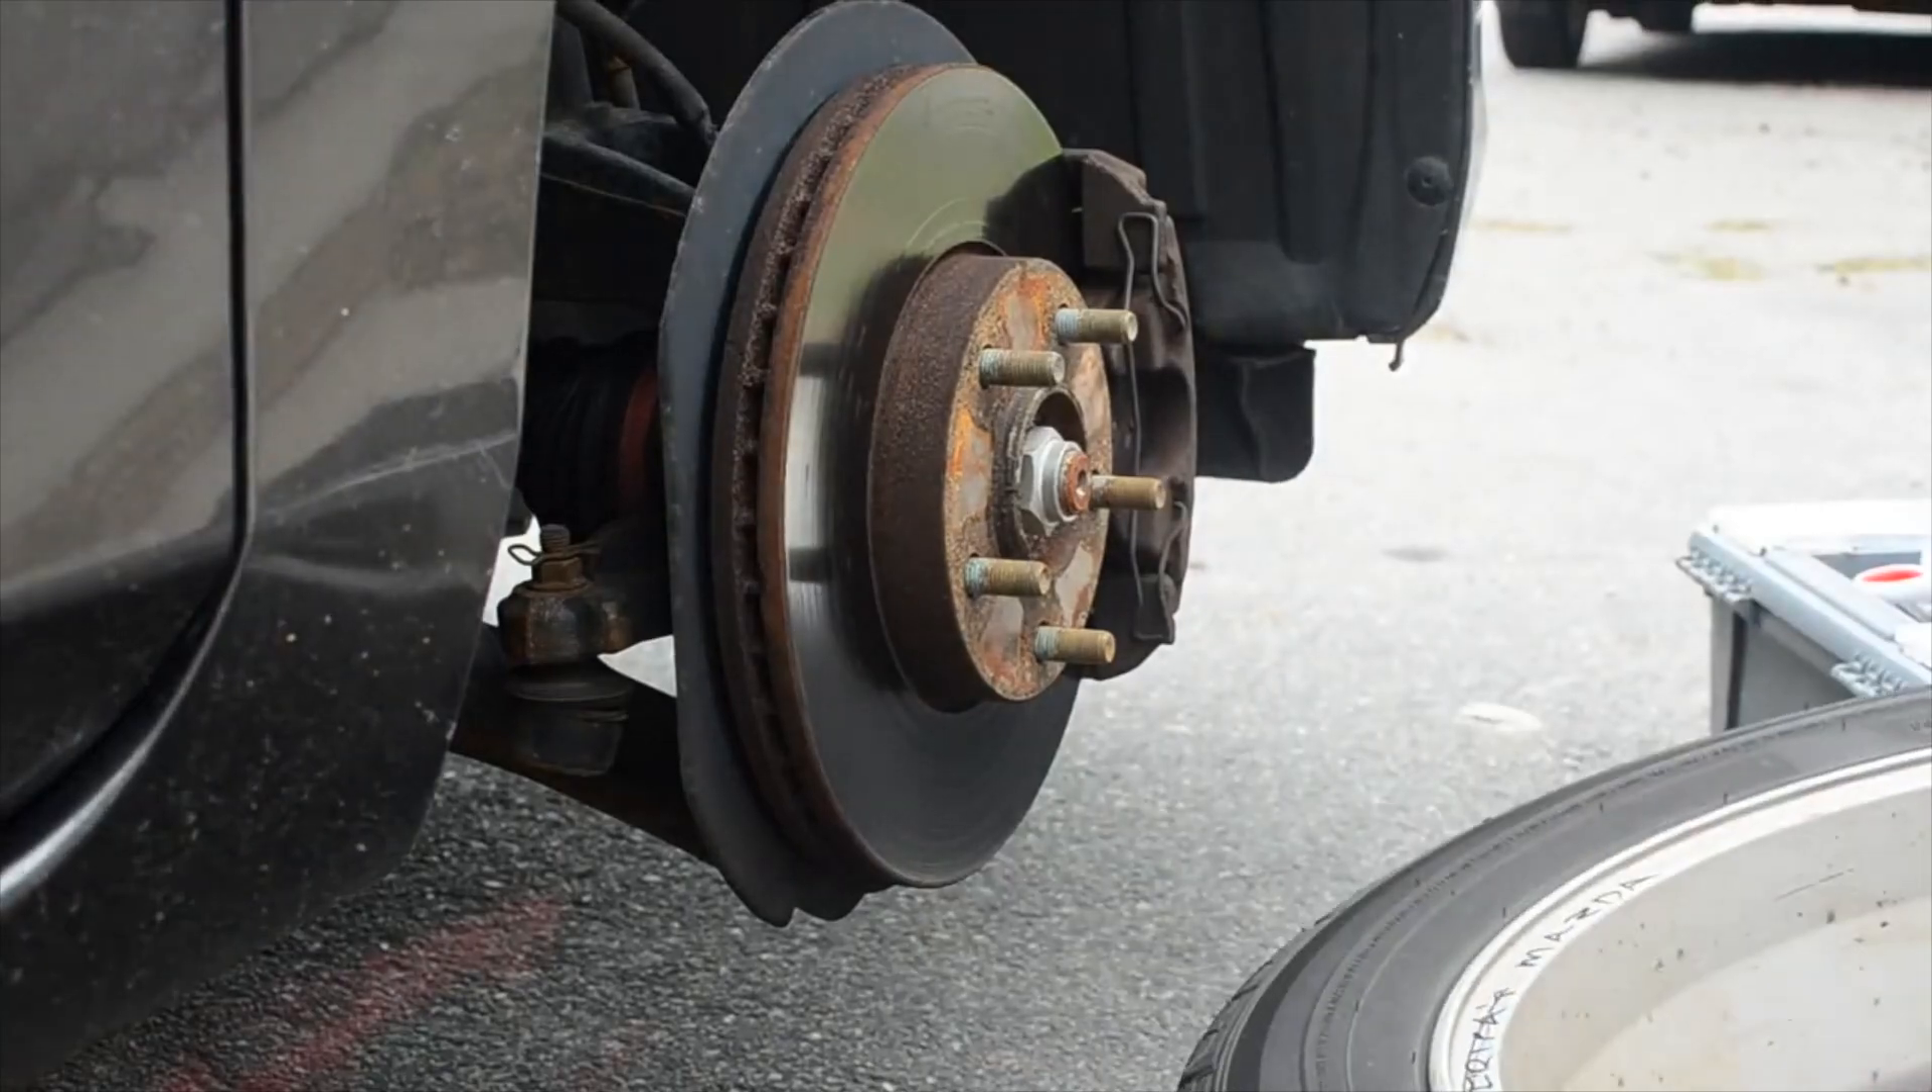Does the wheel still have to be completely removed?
No.